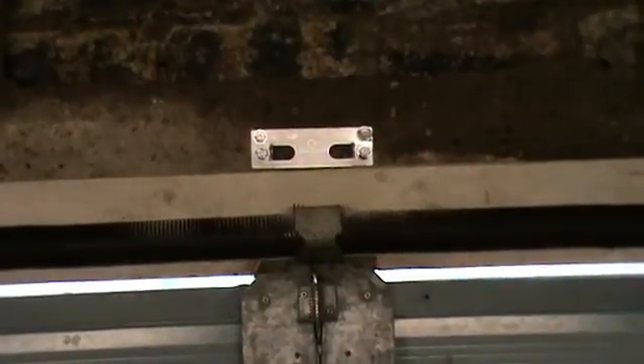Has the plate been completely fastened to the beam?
Yes.